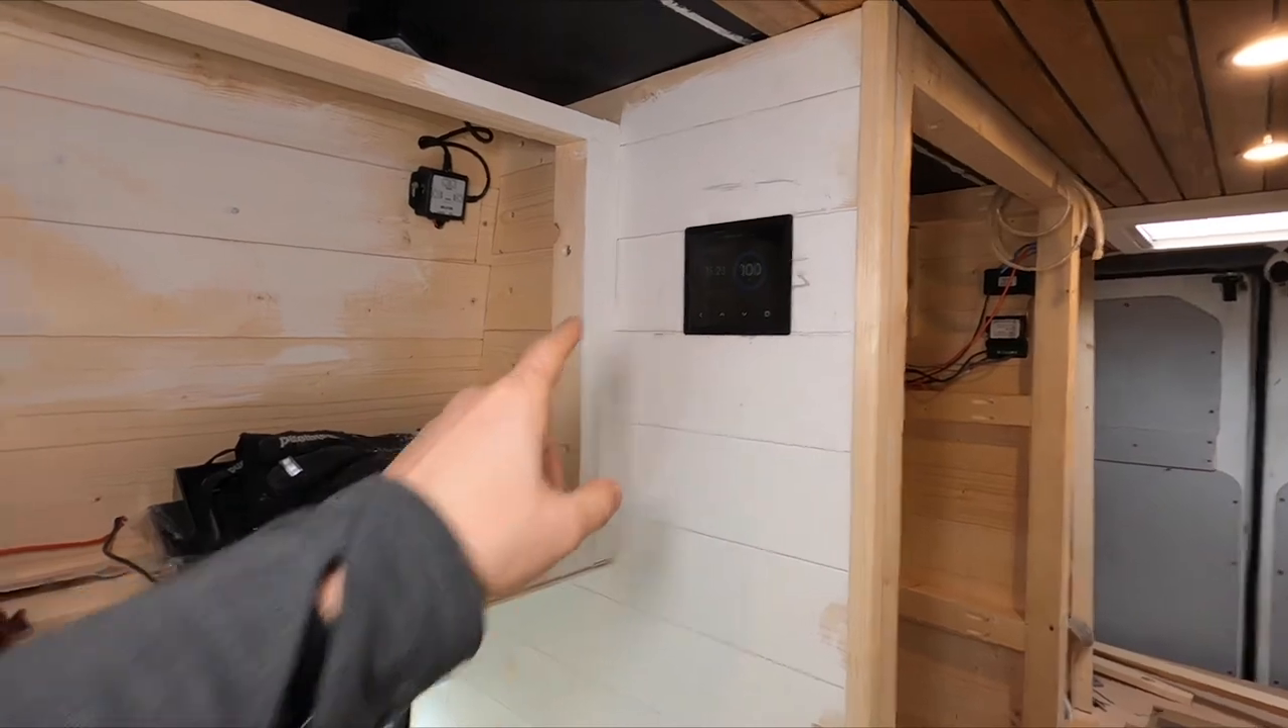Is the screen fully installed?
Yes.